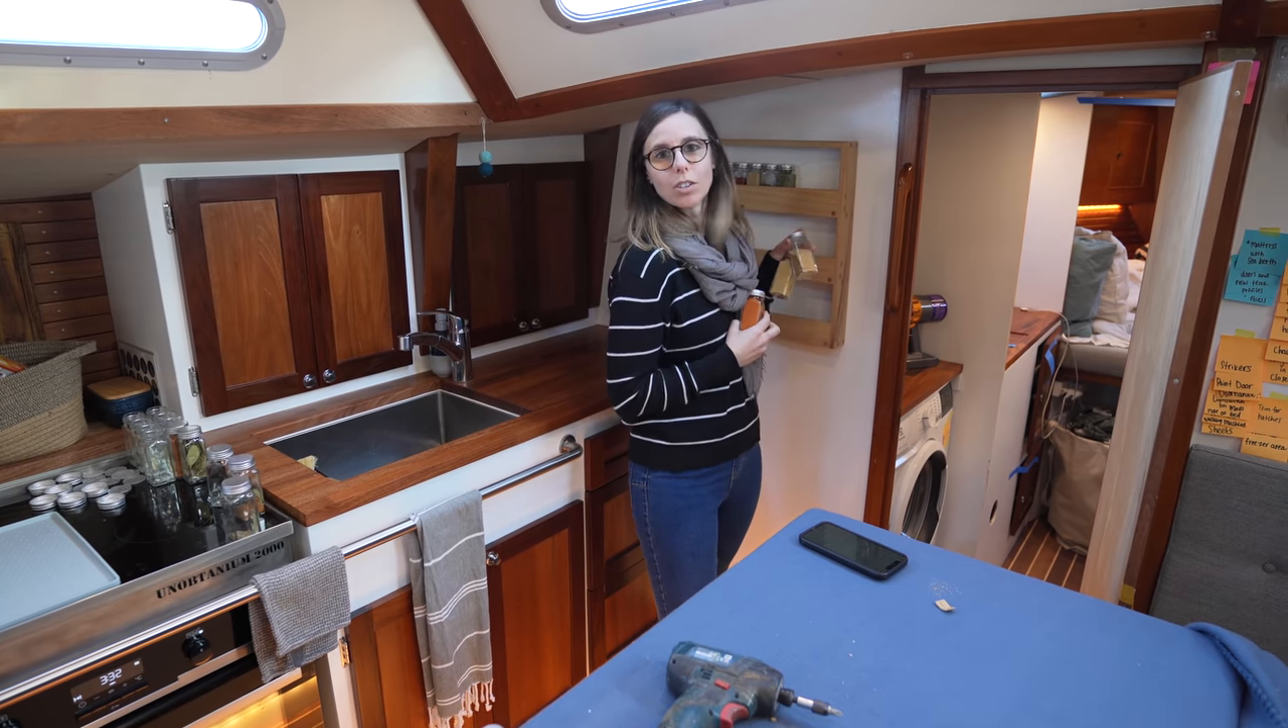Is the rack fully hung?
Yes.